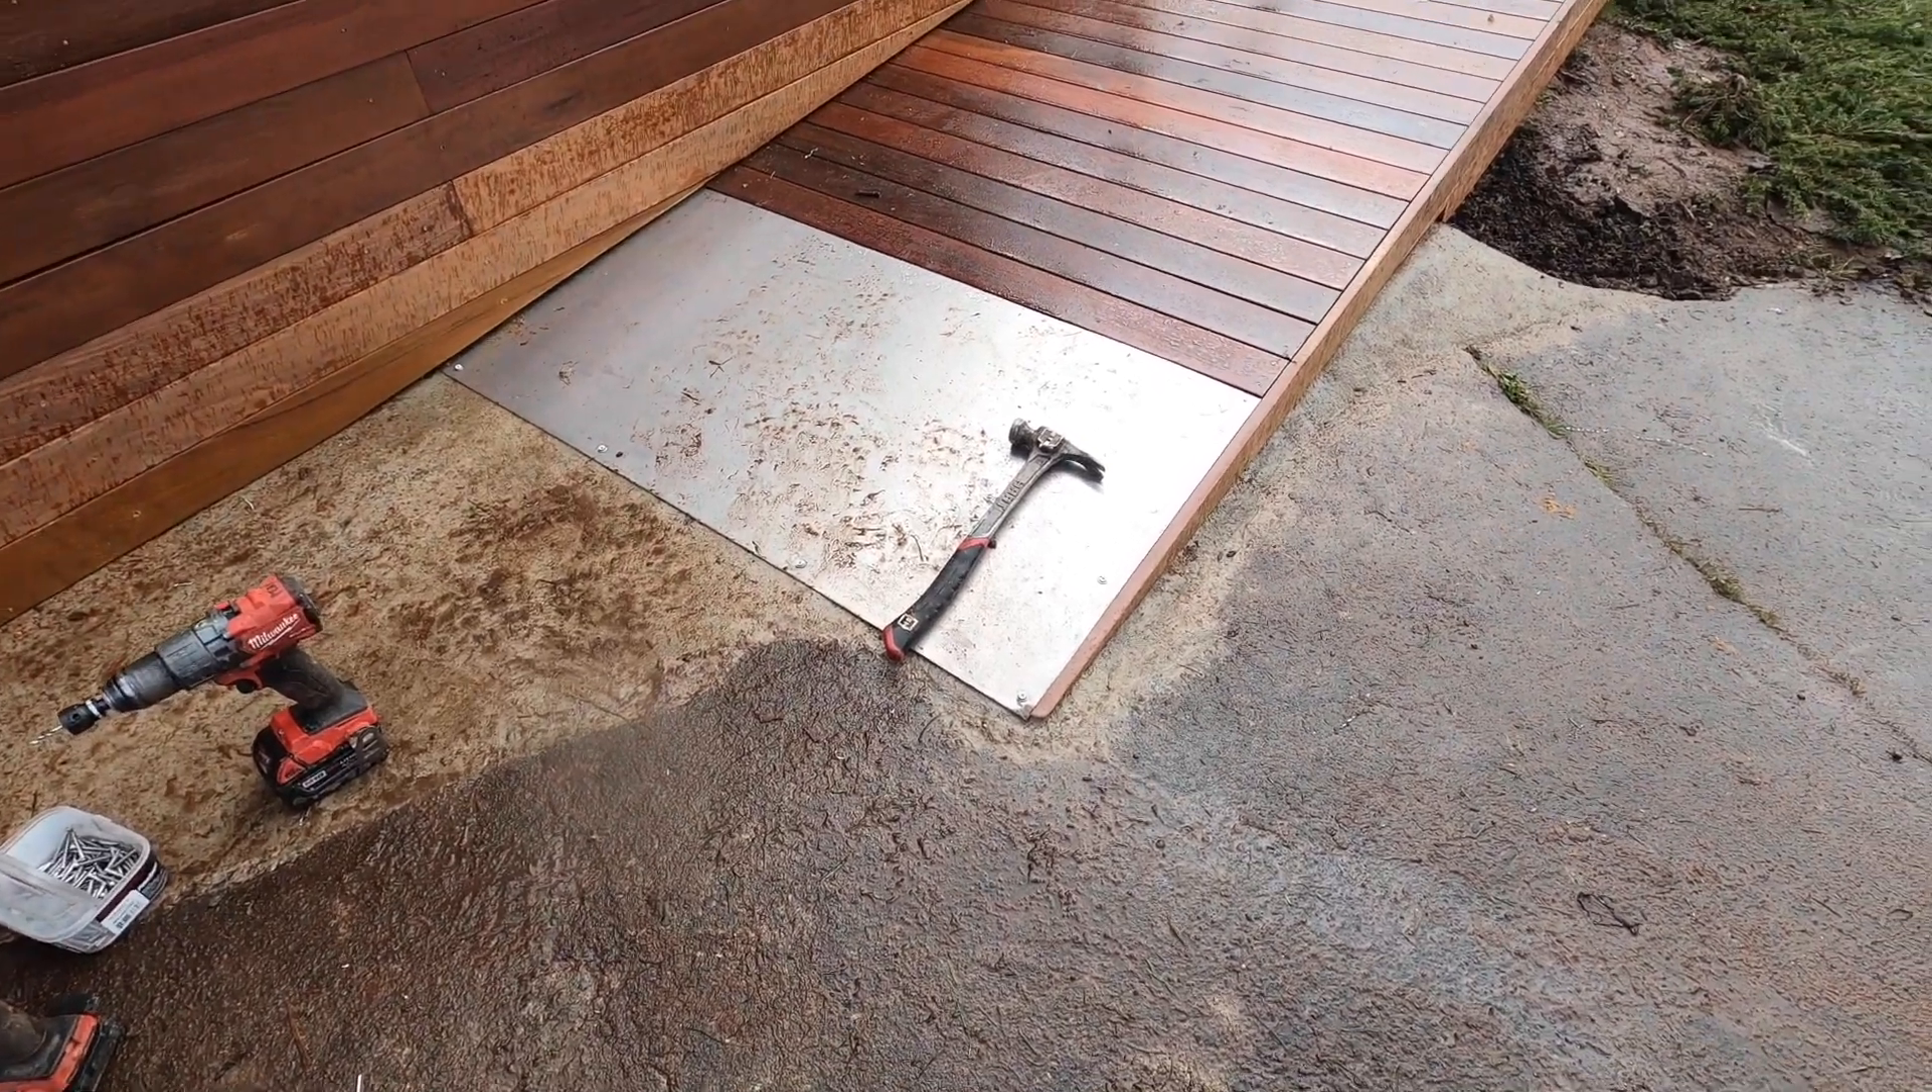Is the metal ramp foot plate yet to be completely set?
No.